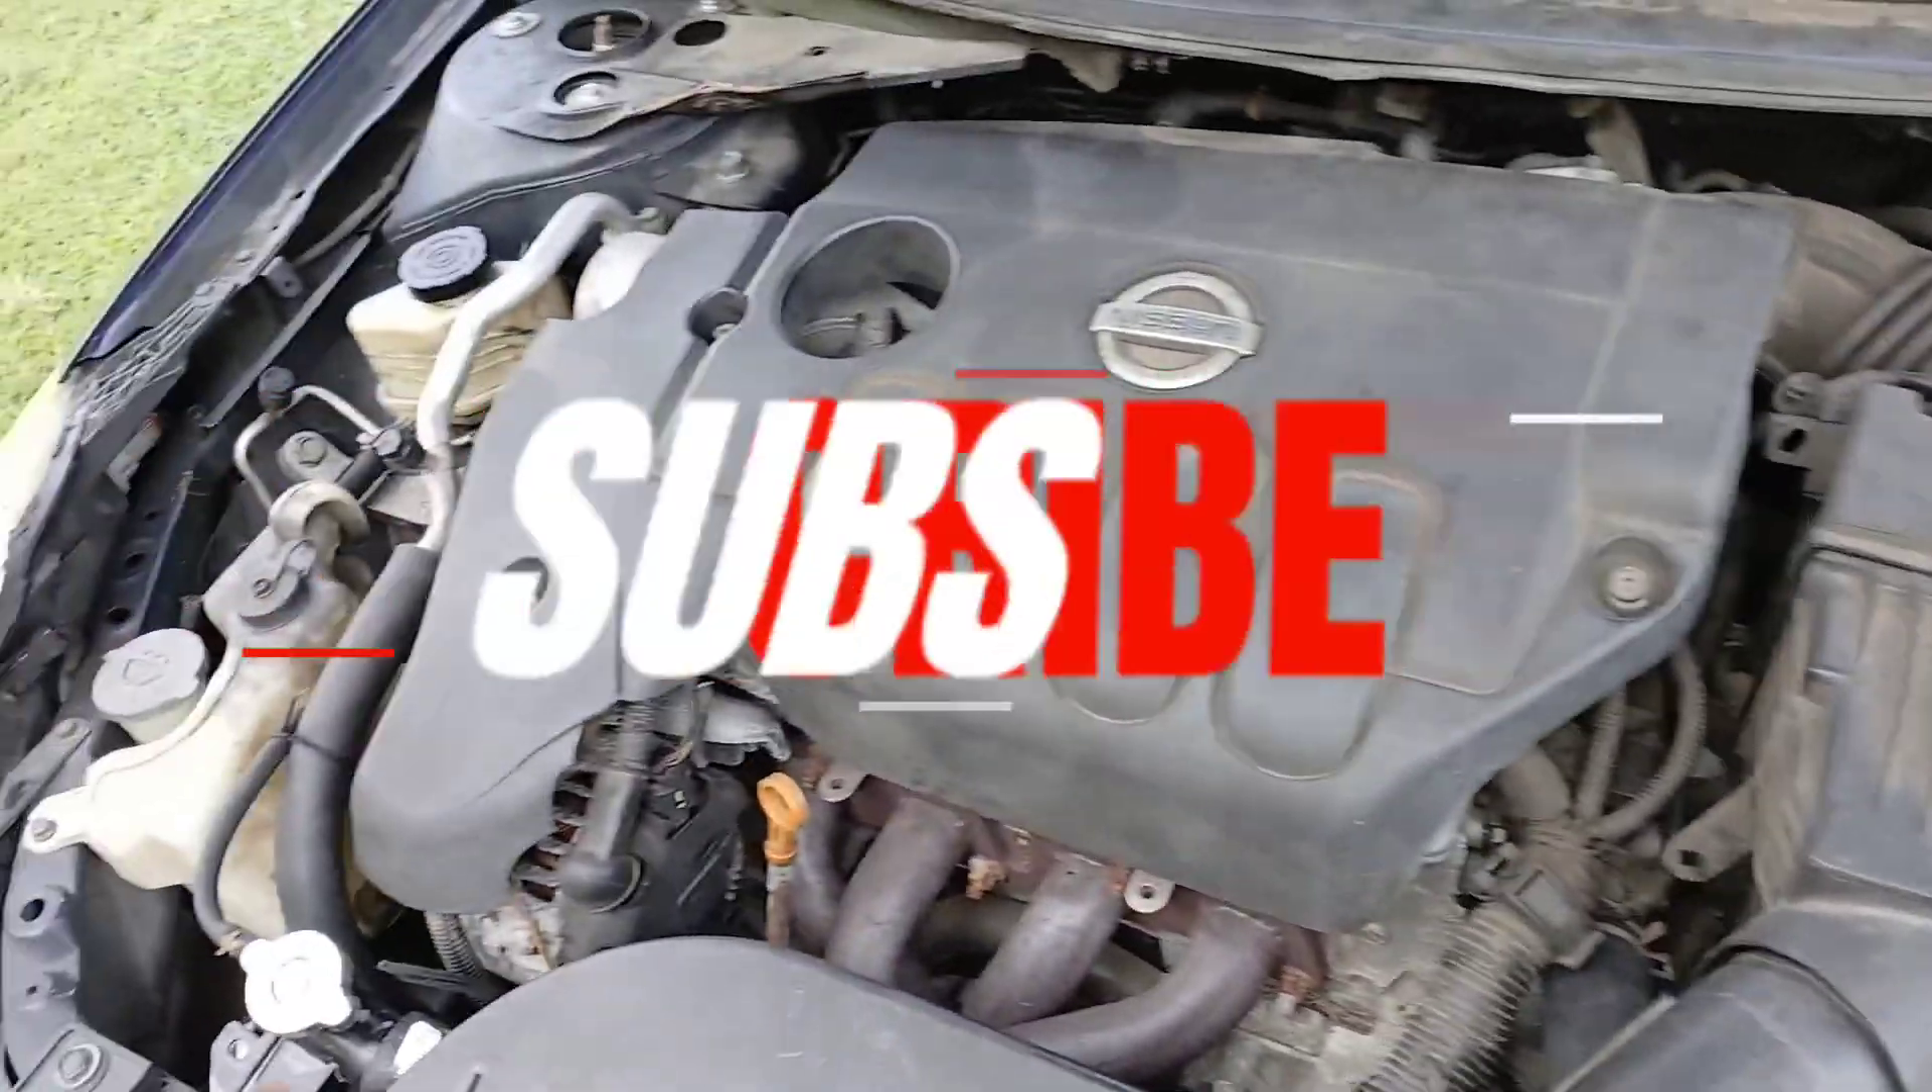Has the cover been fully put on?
Yes.